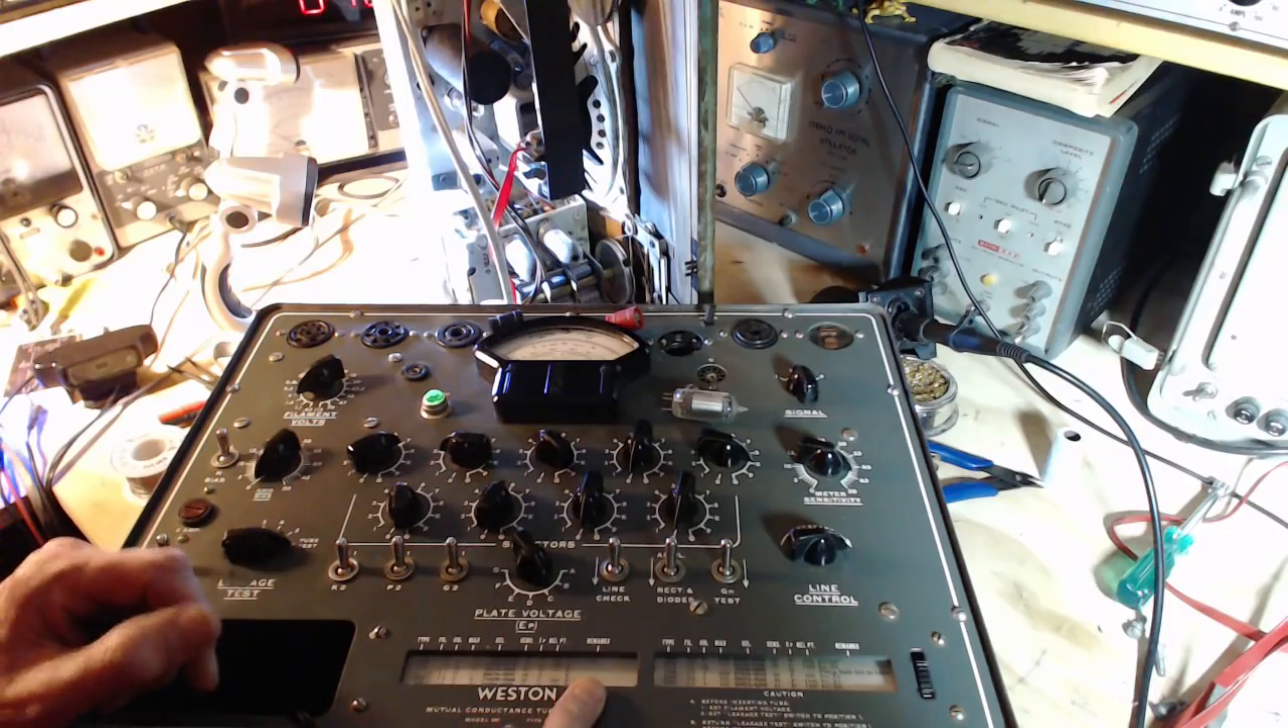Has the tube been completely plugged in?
No.